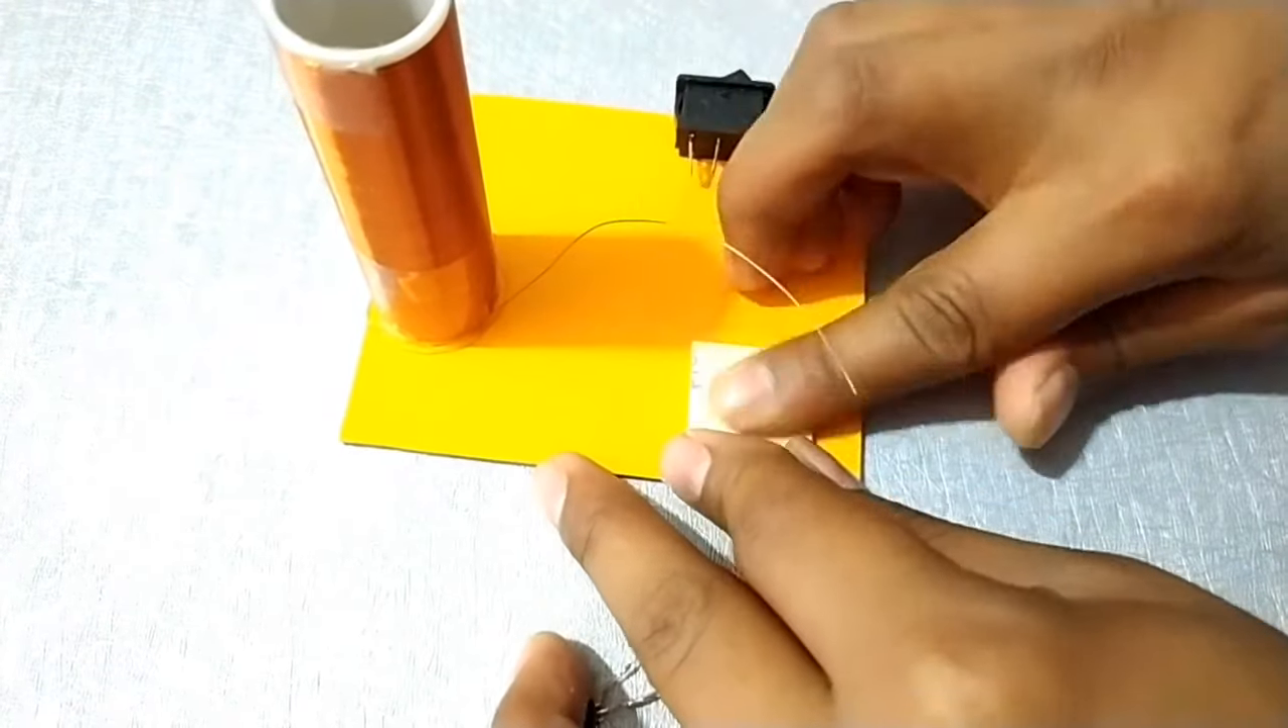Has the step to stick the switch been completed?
Yes.